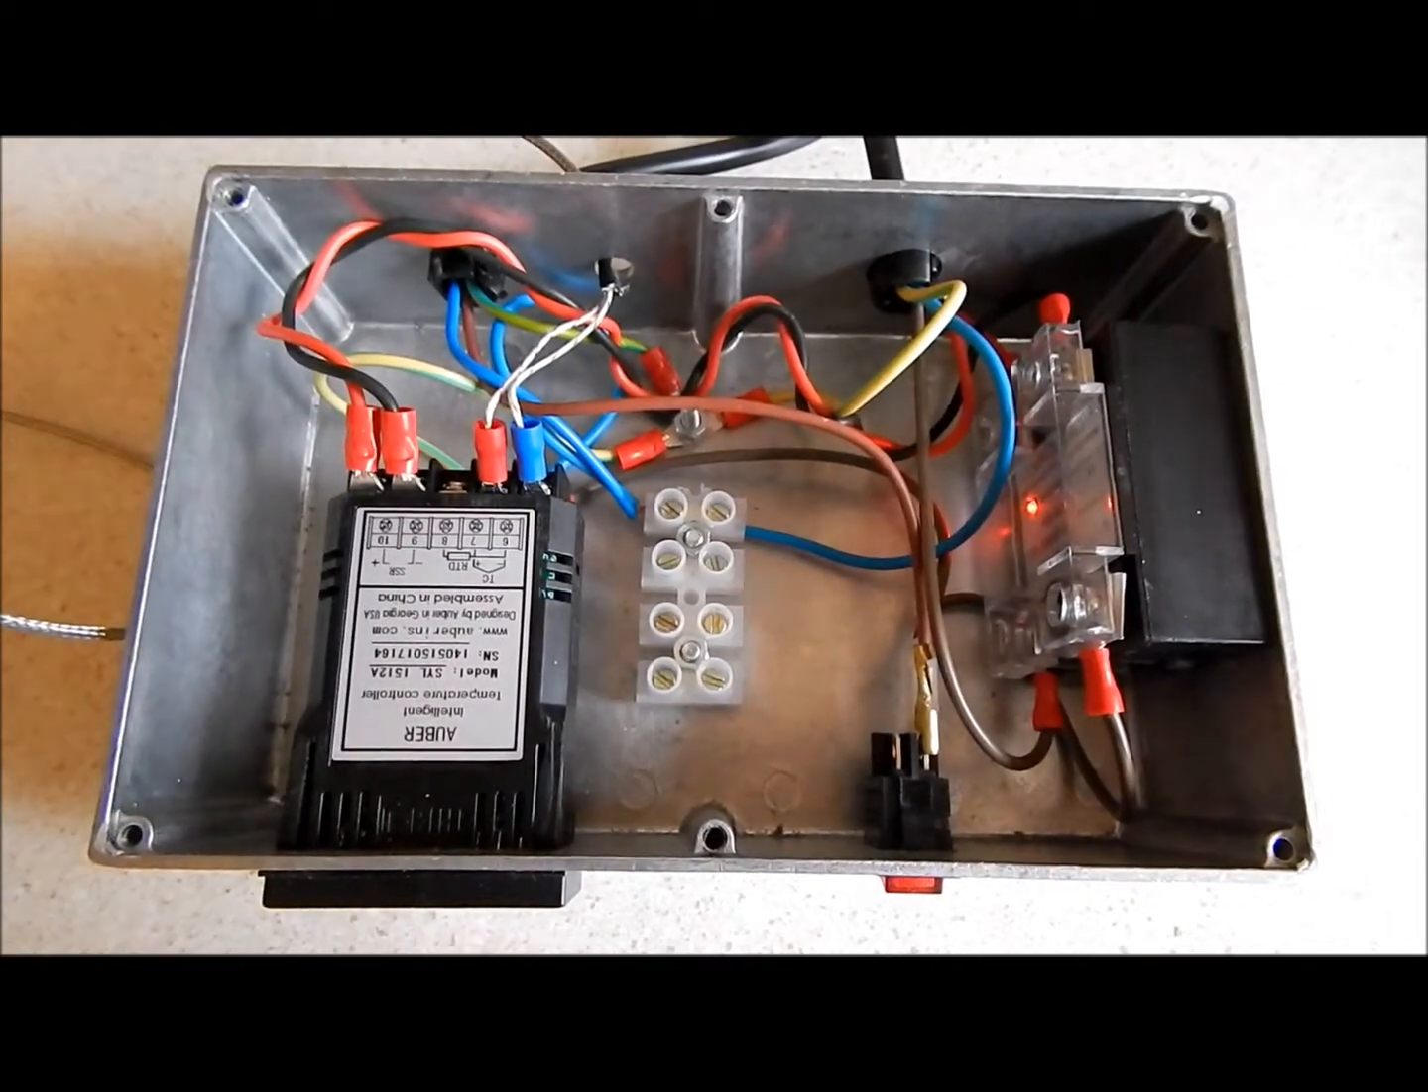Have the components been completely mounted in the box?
Yes.